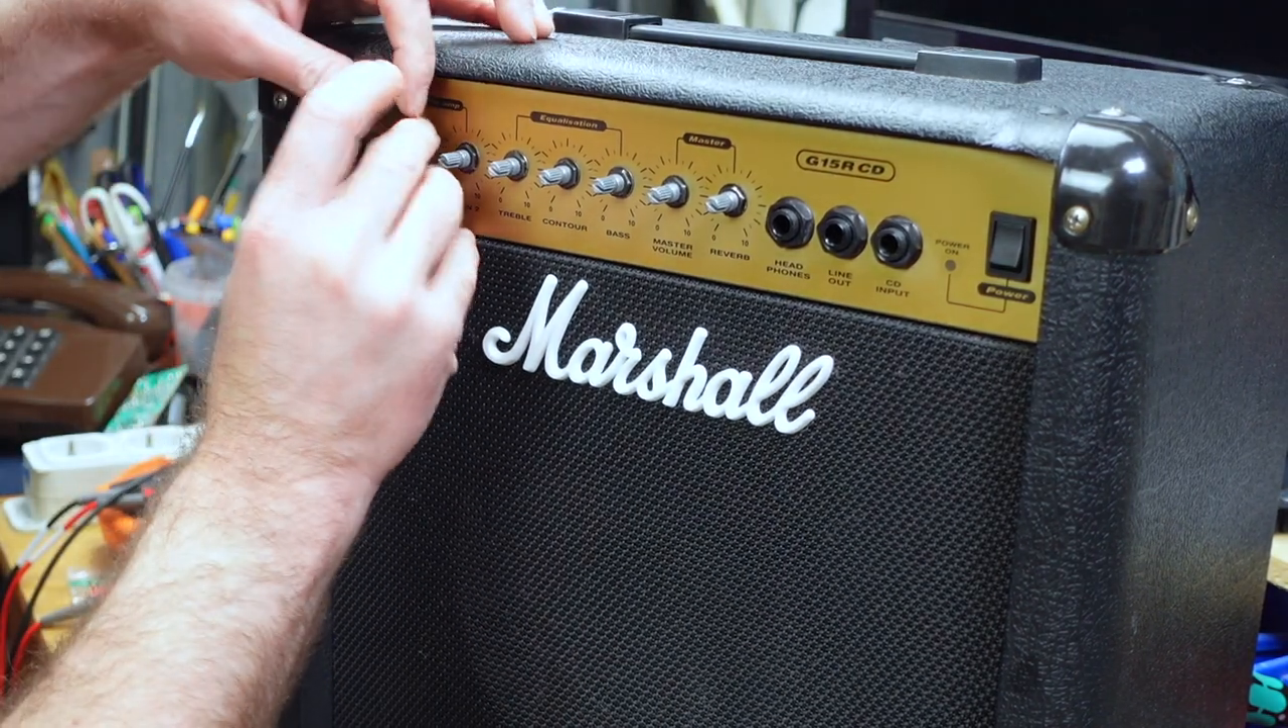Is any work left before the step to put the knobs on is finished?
Yes.